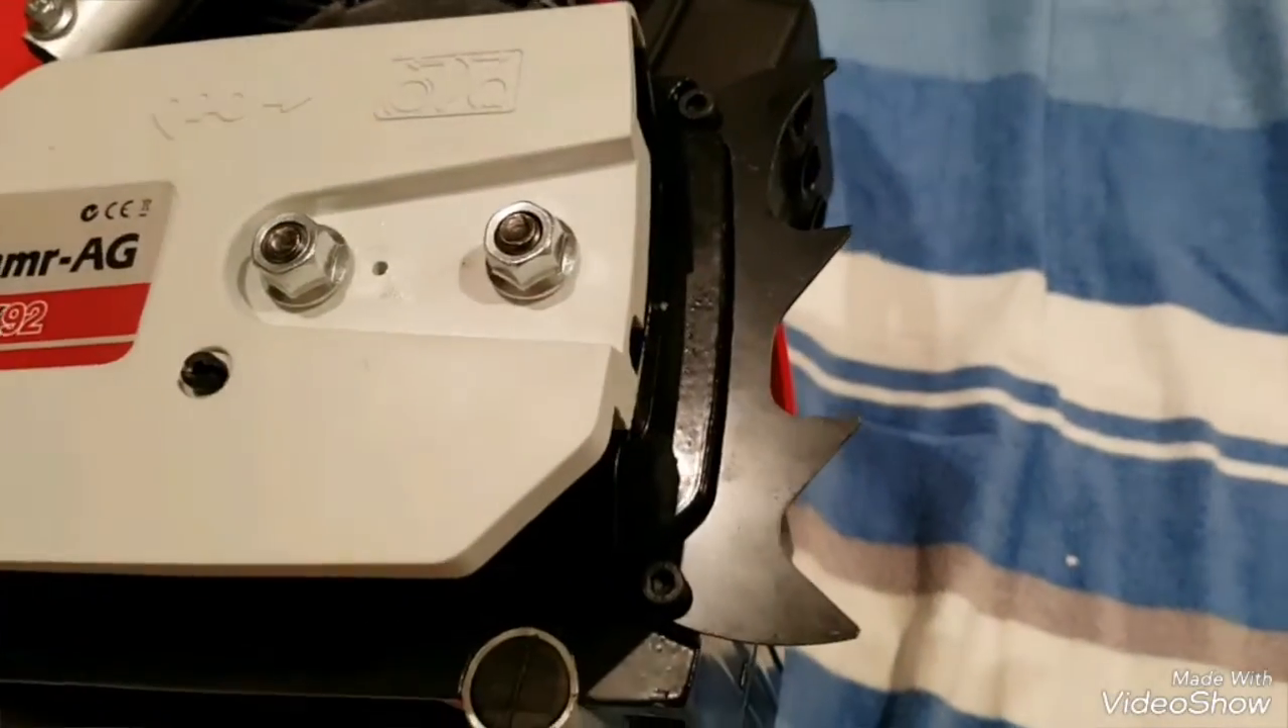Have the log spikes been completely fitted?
Yes.